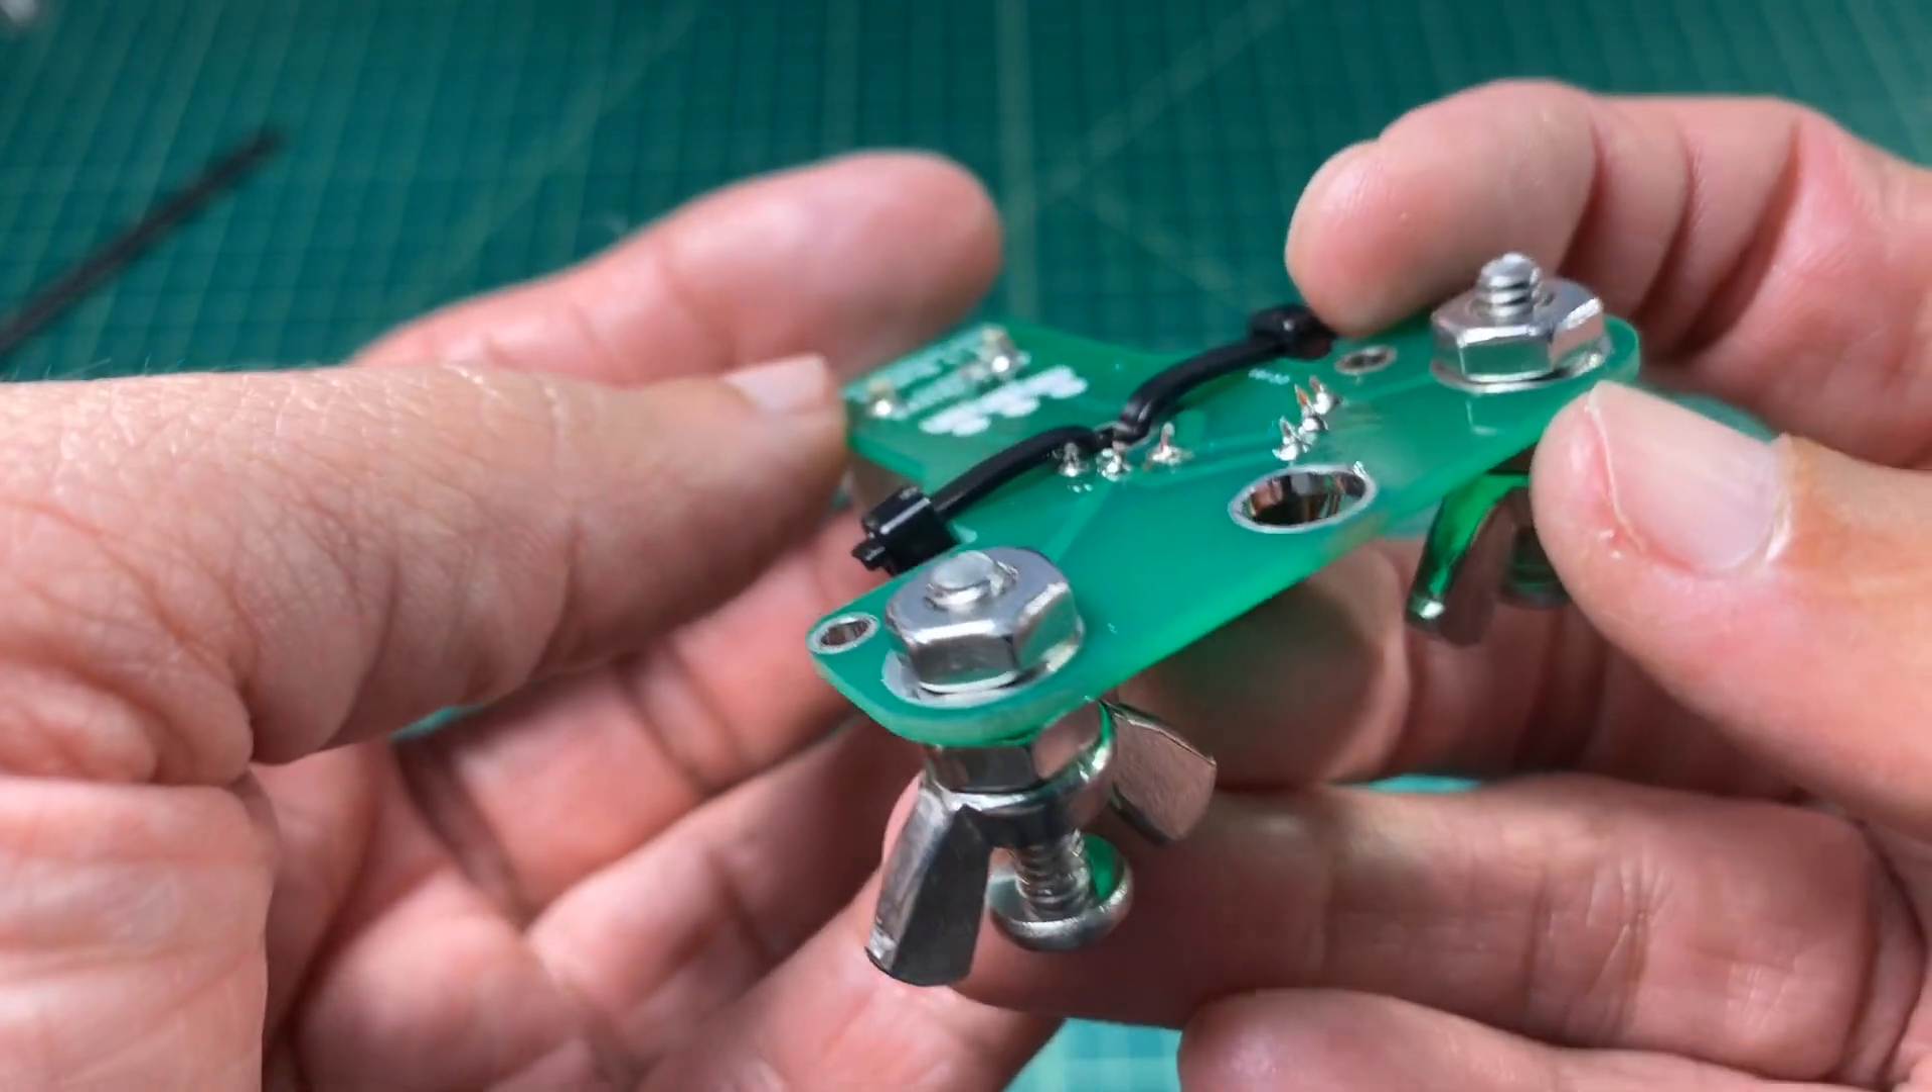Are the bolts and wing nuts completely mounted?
Yes.